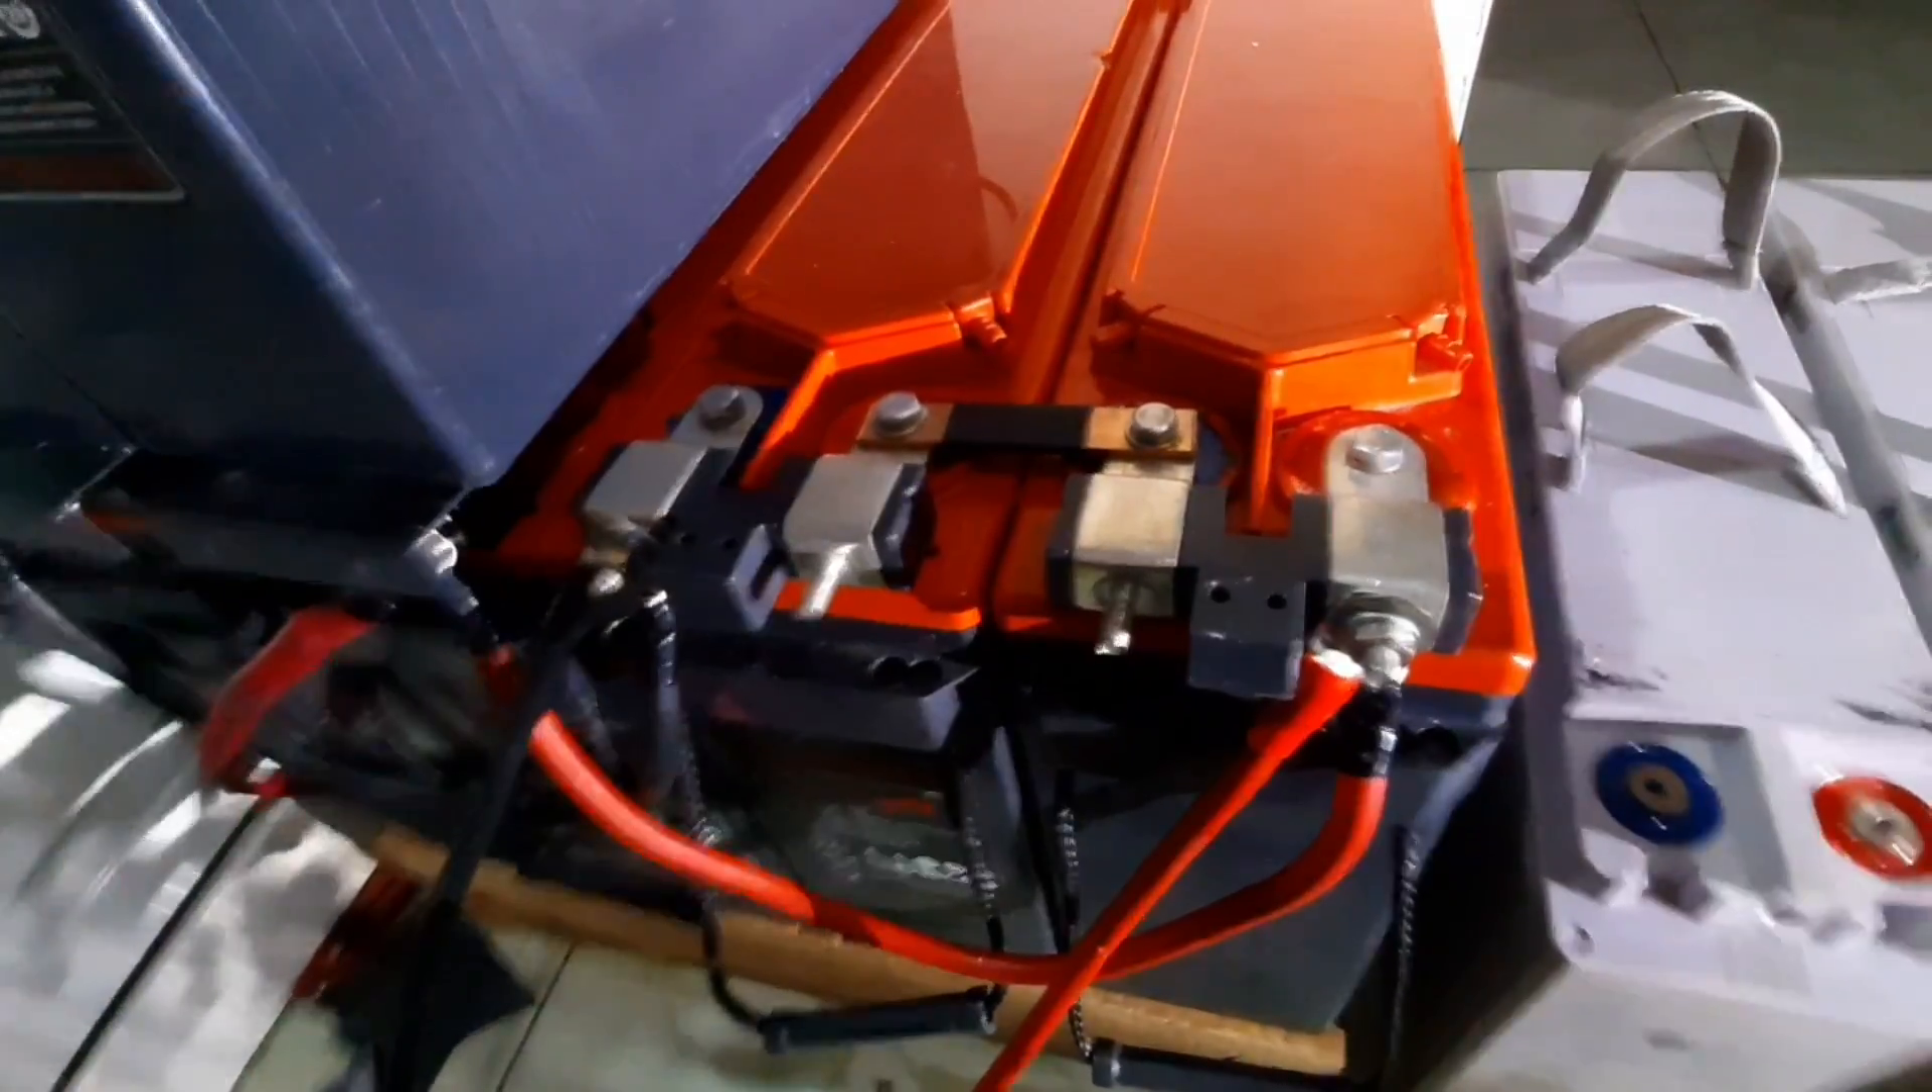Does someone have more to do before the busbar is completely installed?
No.